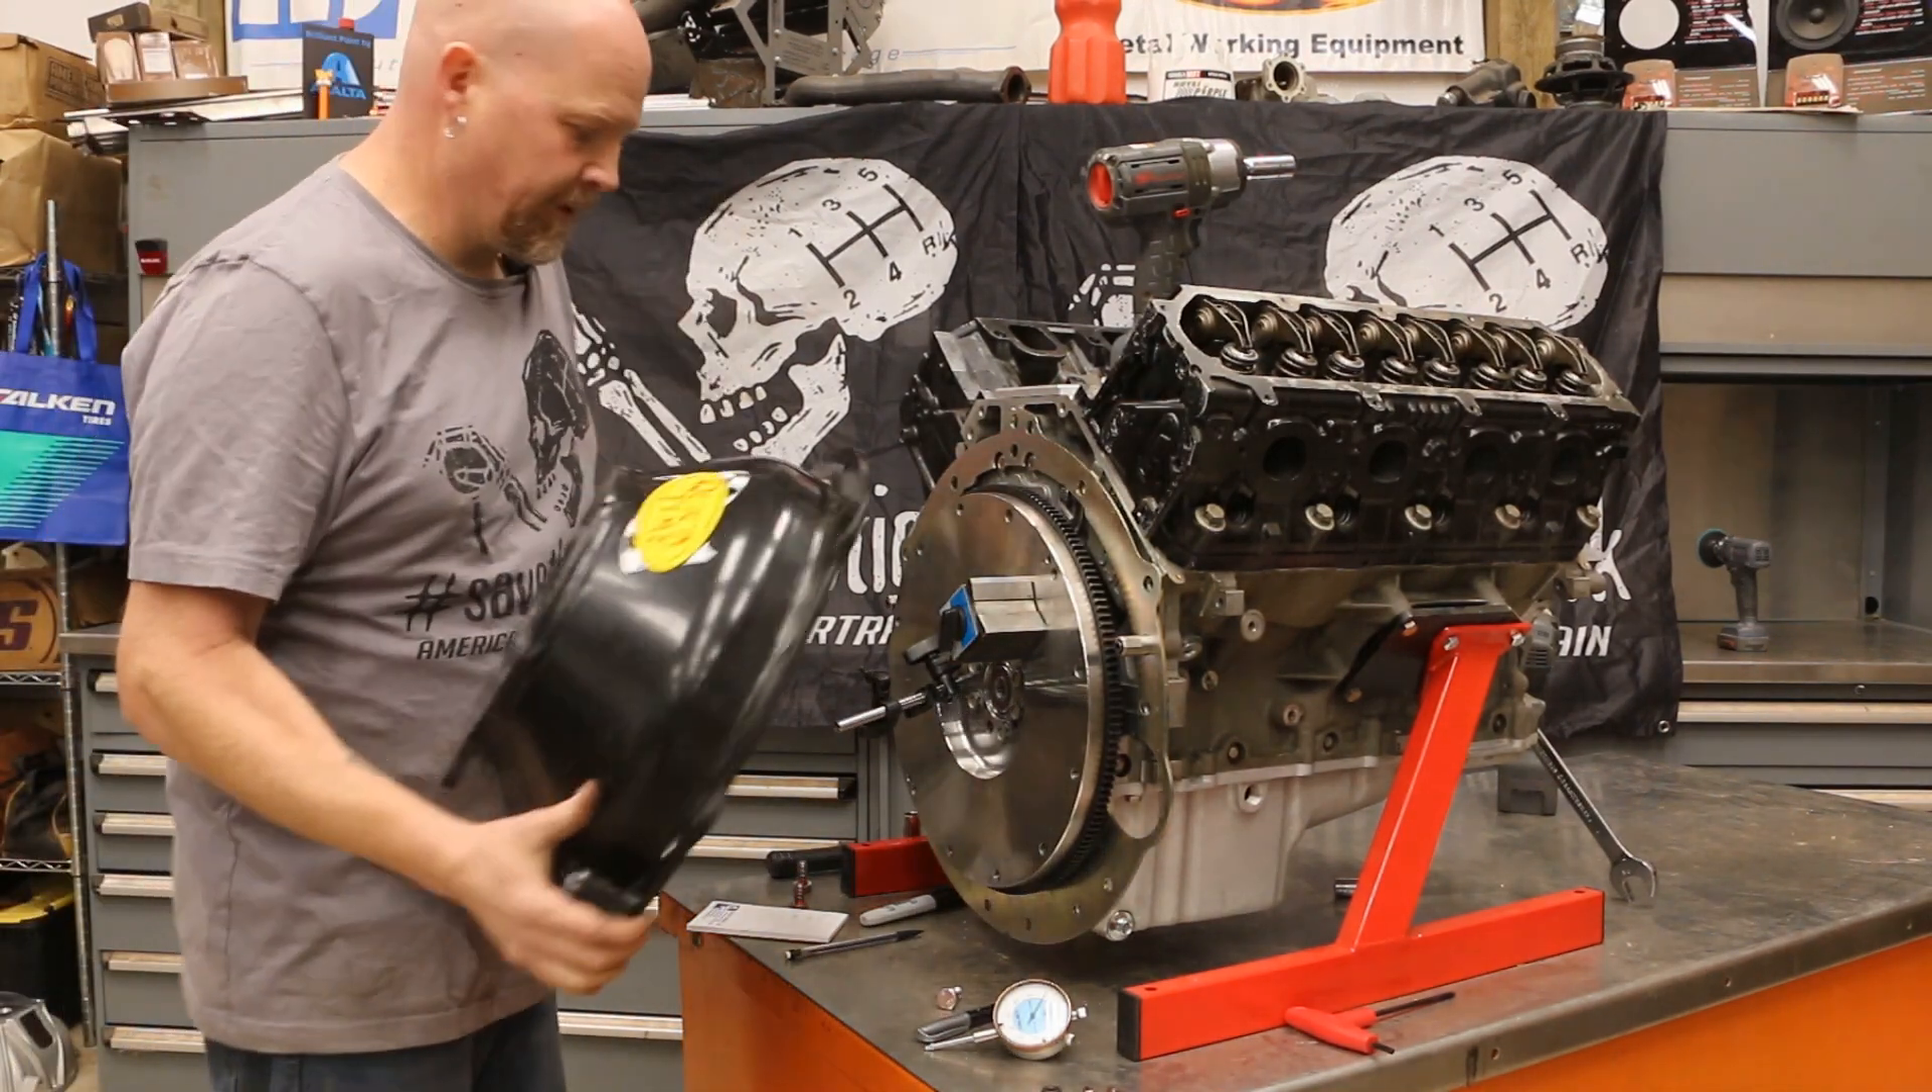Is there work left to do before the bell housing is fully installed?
Yes.